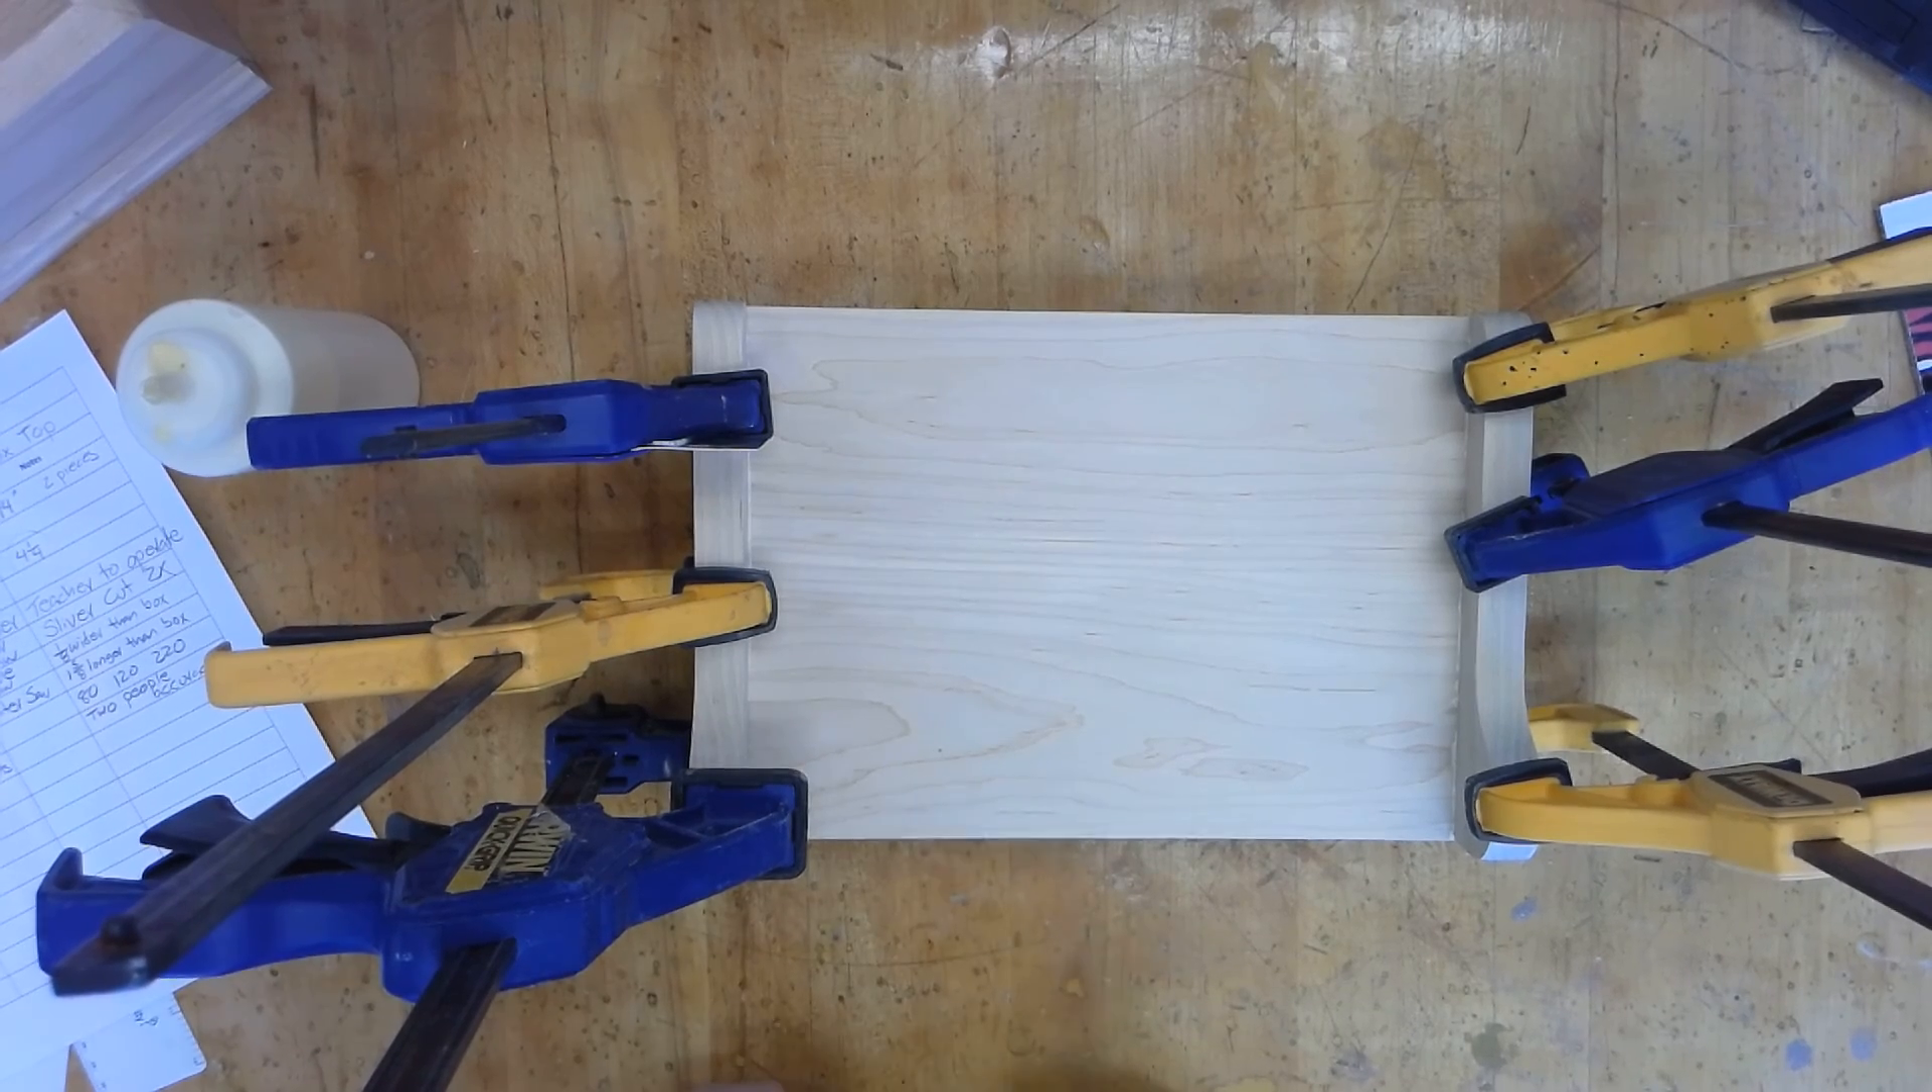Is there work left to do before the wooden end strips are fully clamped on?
No.